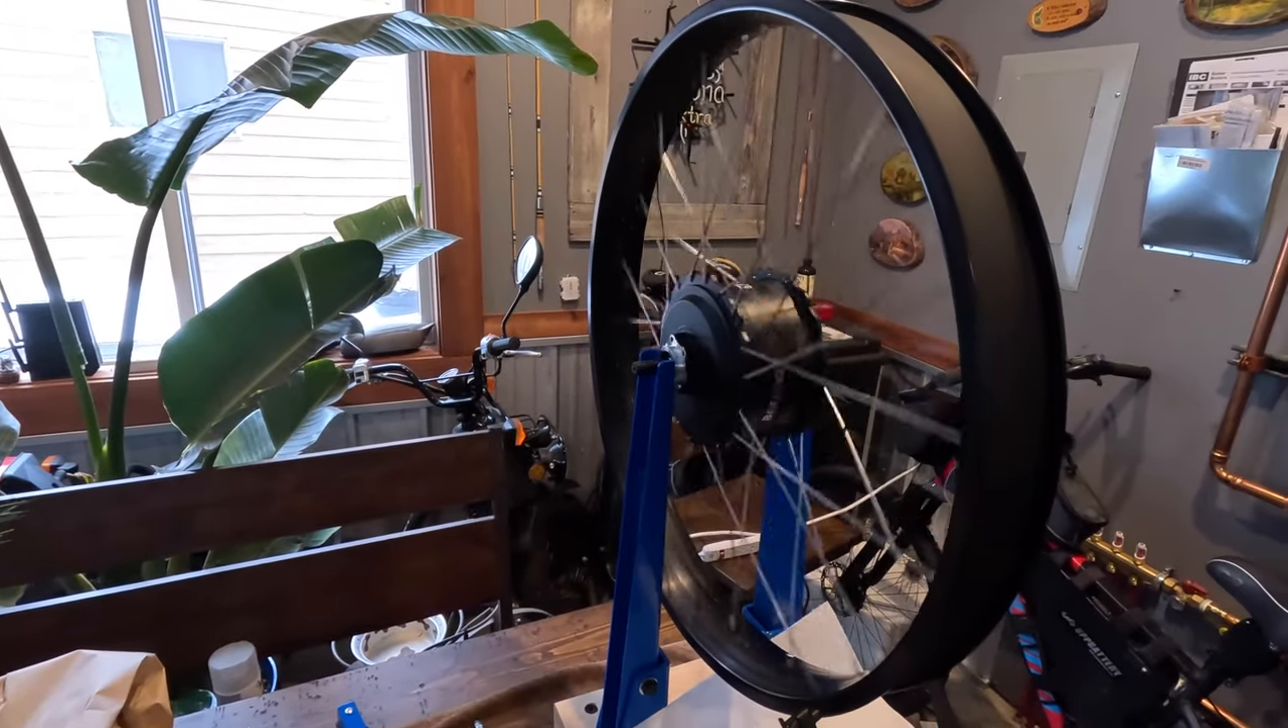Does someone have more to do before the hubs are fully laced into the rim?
No.